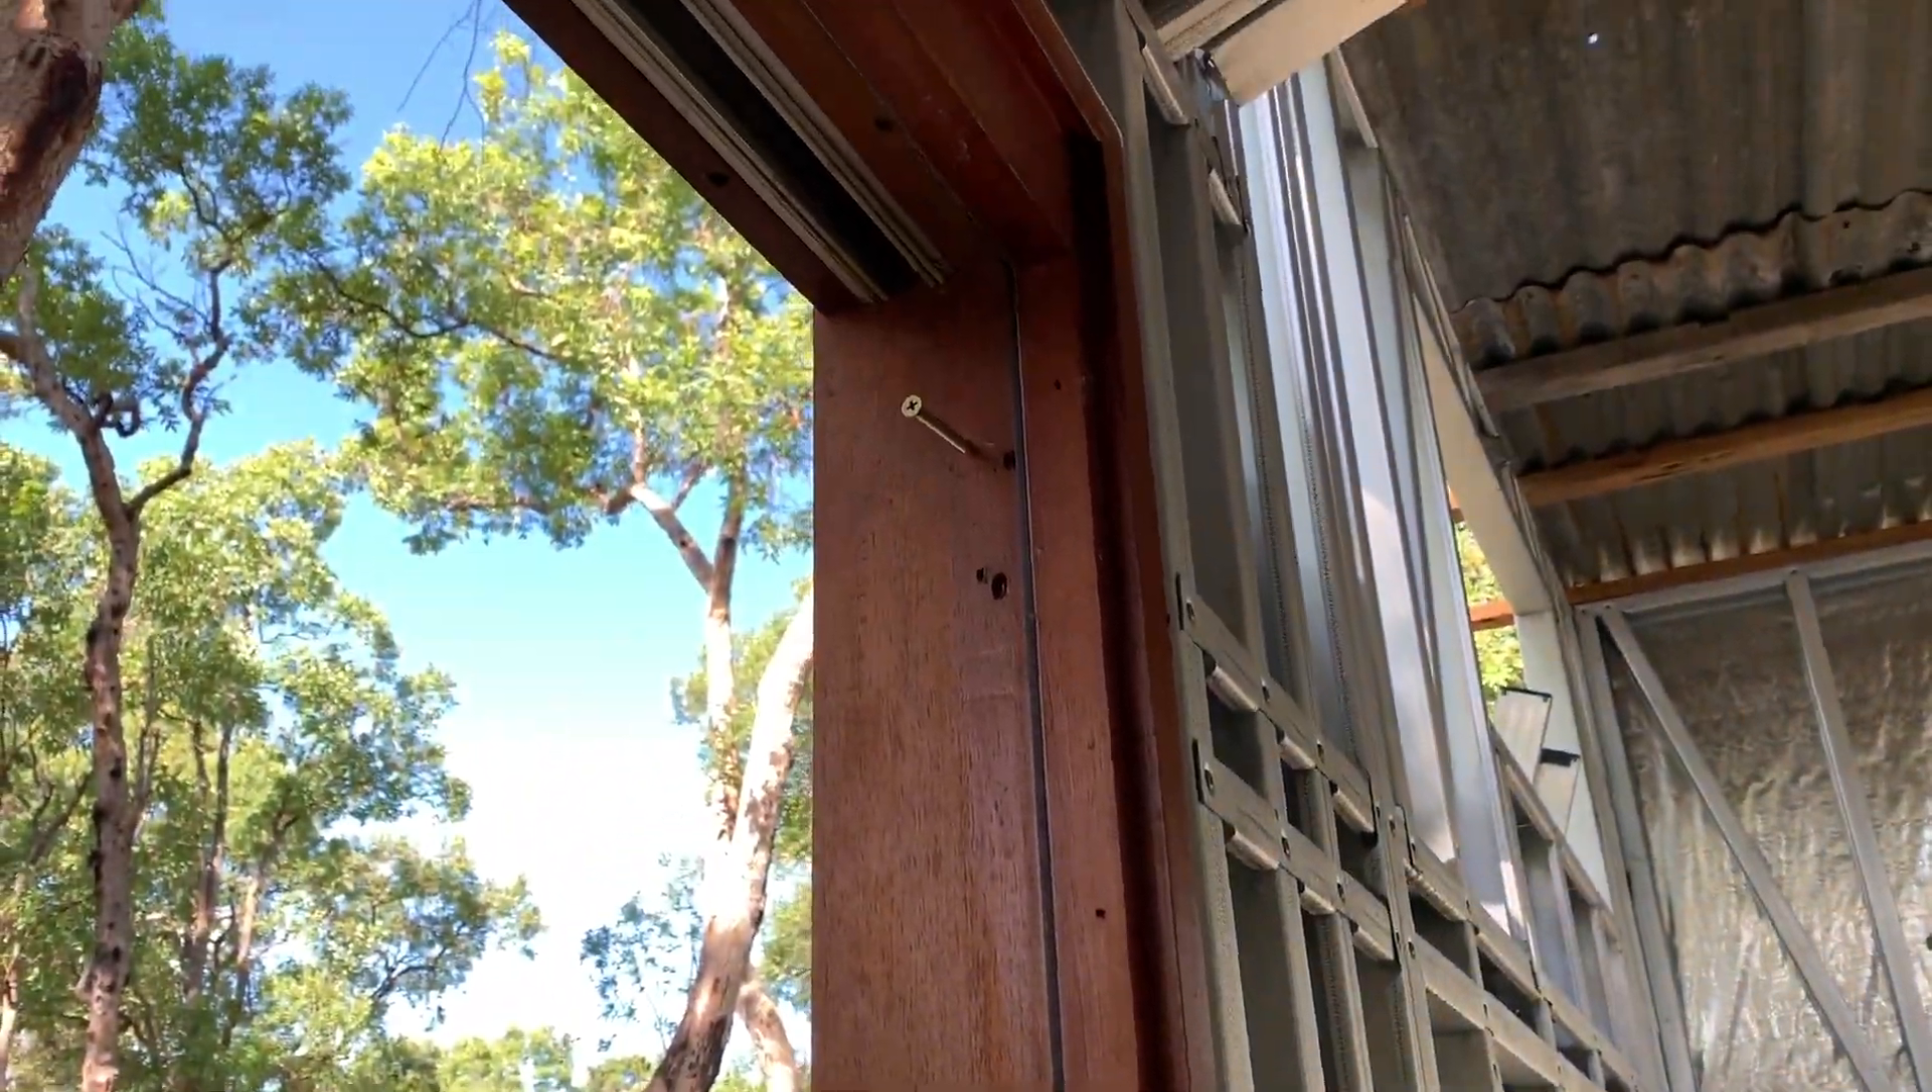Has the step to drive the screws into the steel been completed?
No.